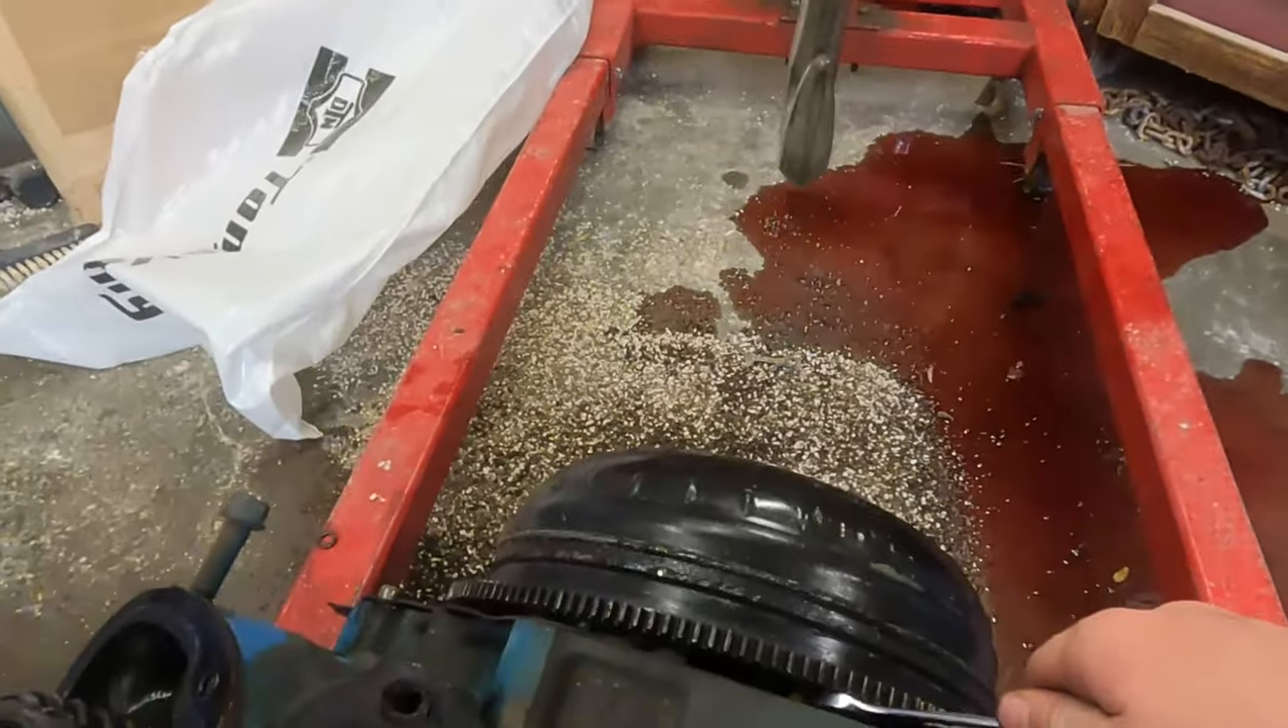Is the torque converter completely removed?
No.